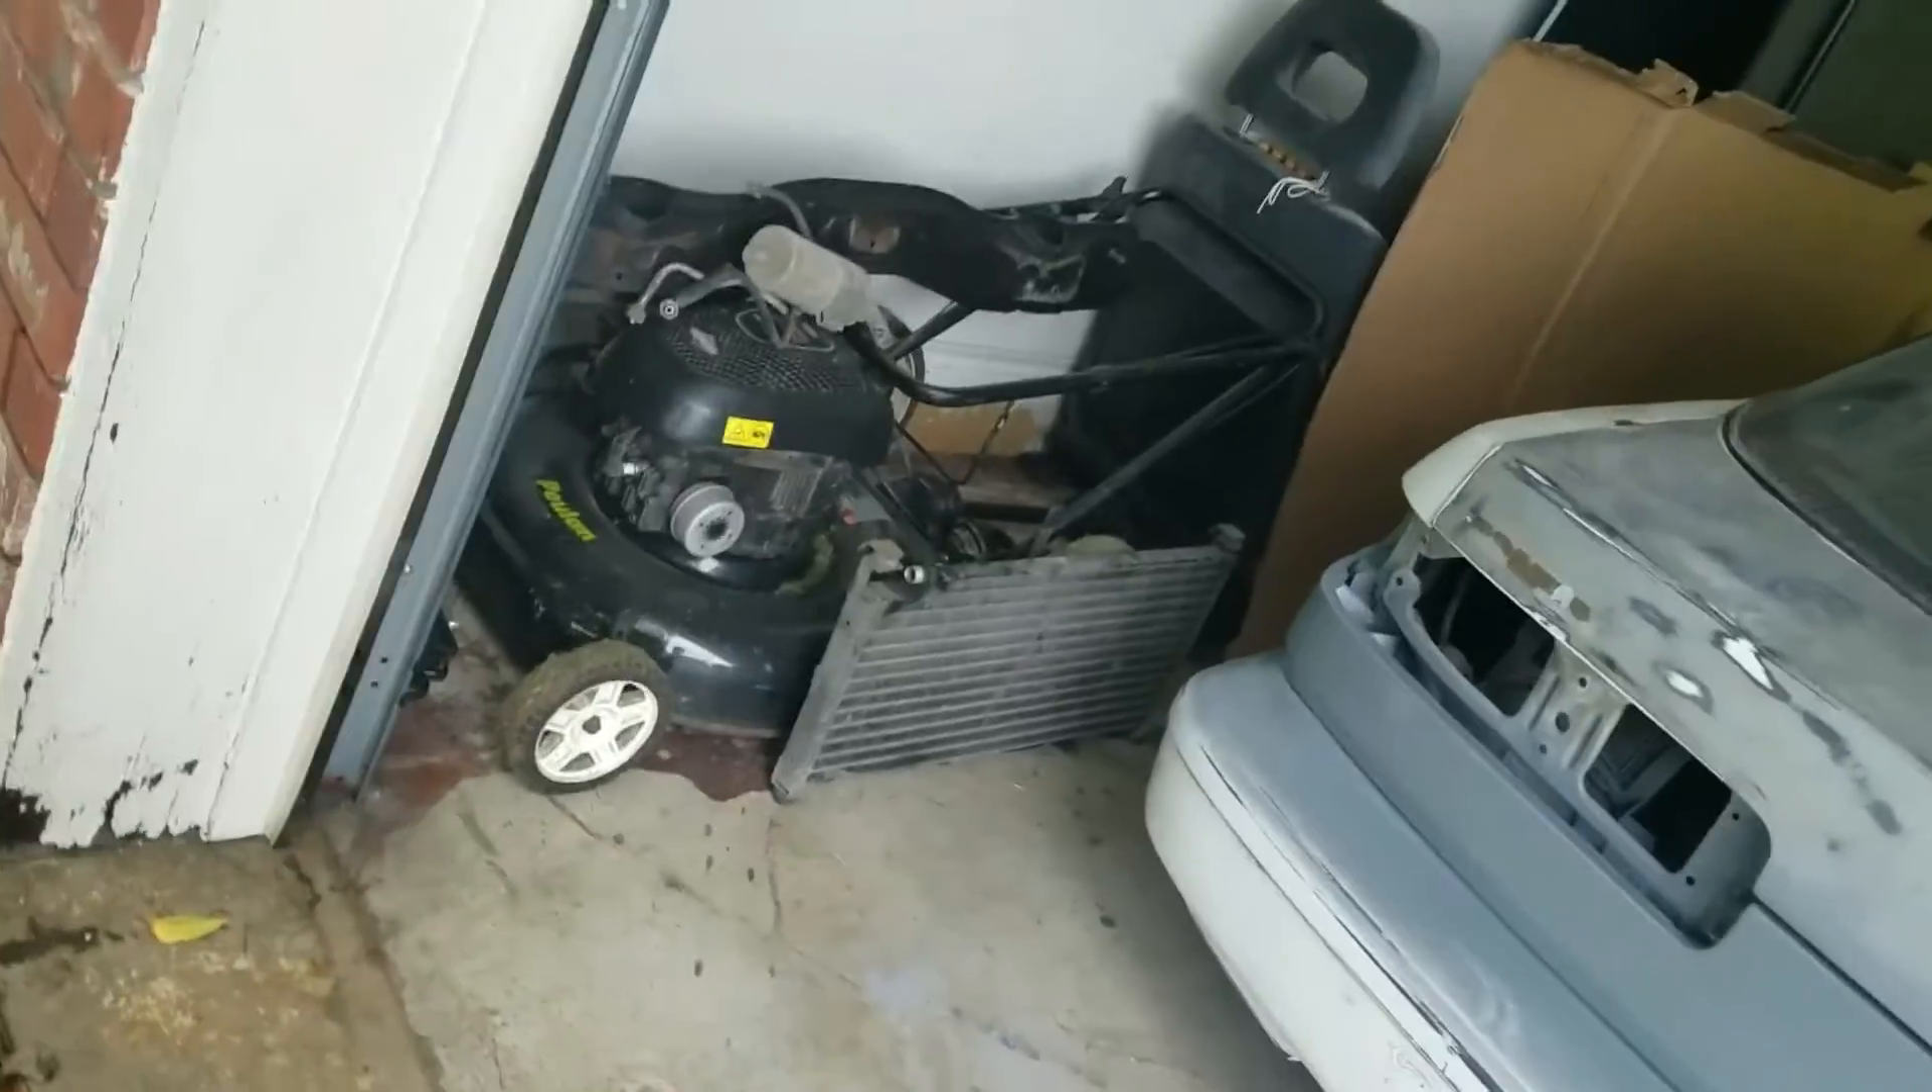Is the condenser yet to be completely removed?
No.